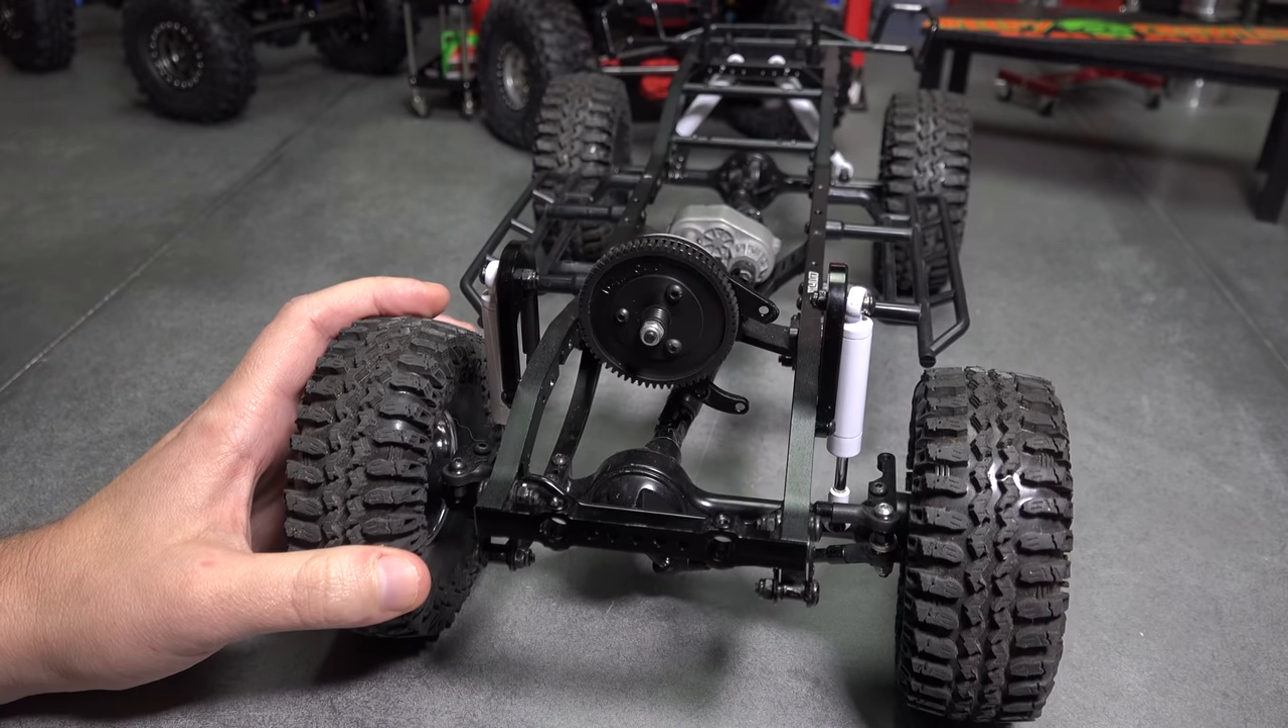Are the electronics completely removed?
Yes.